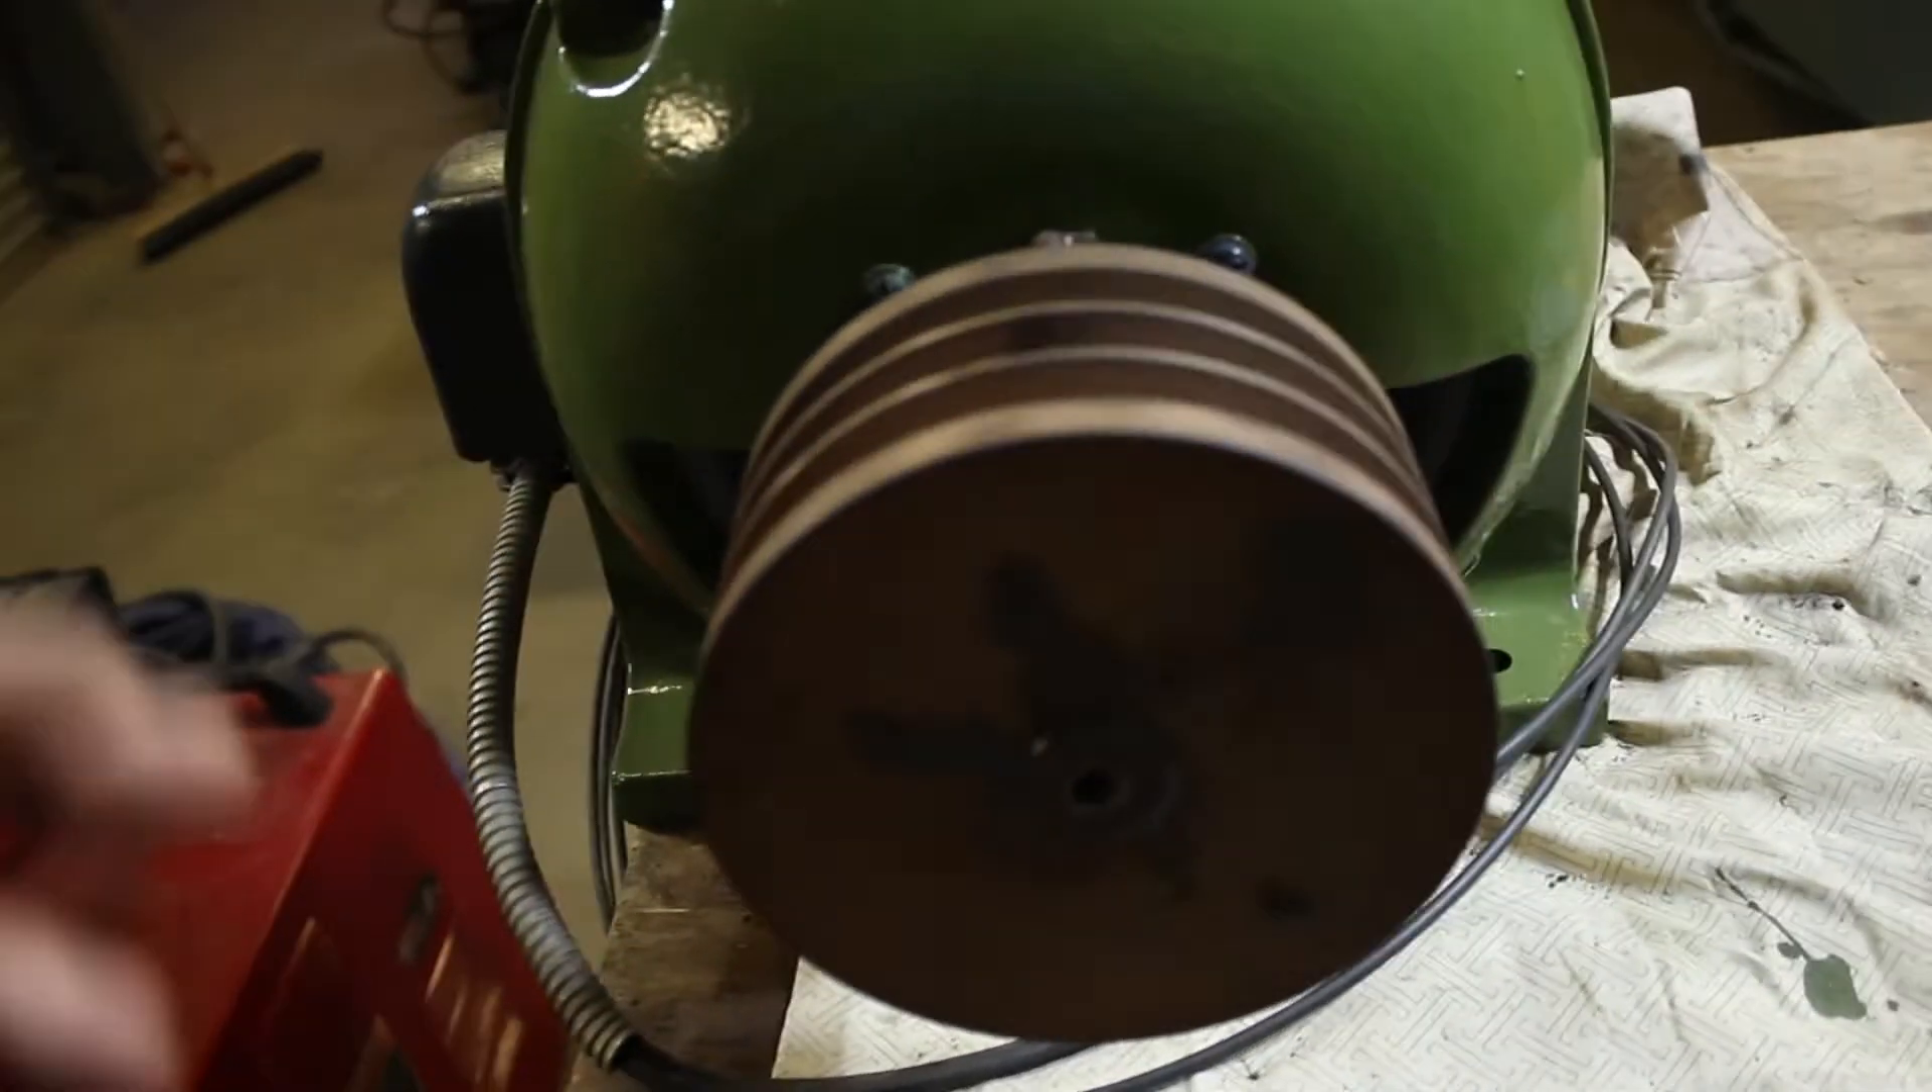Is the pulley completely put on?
Yes.